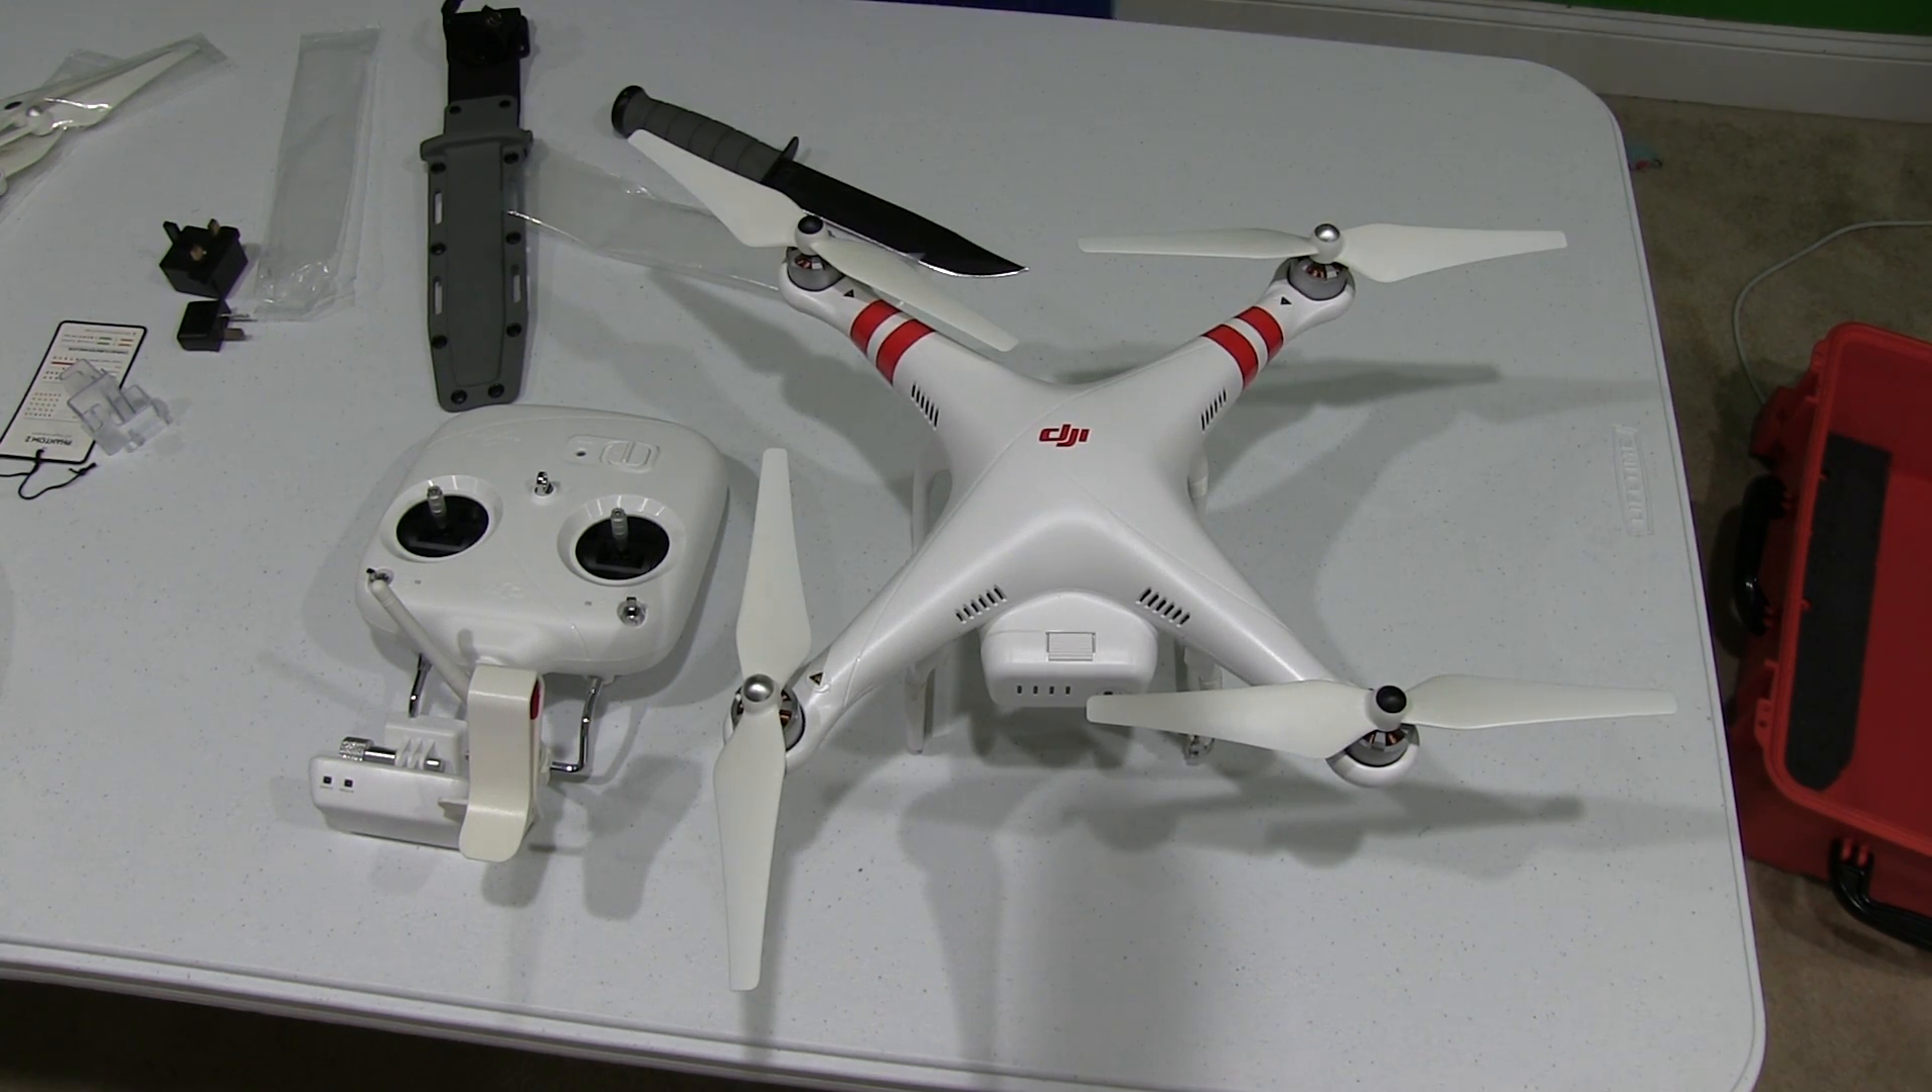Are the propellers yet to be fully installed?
No.